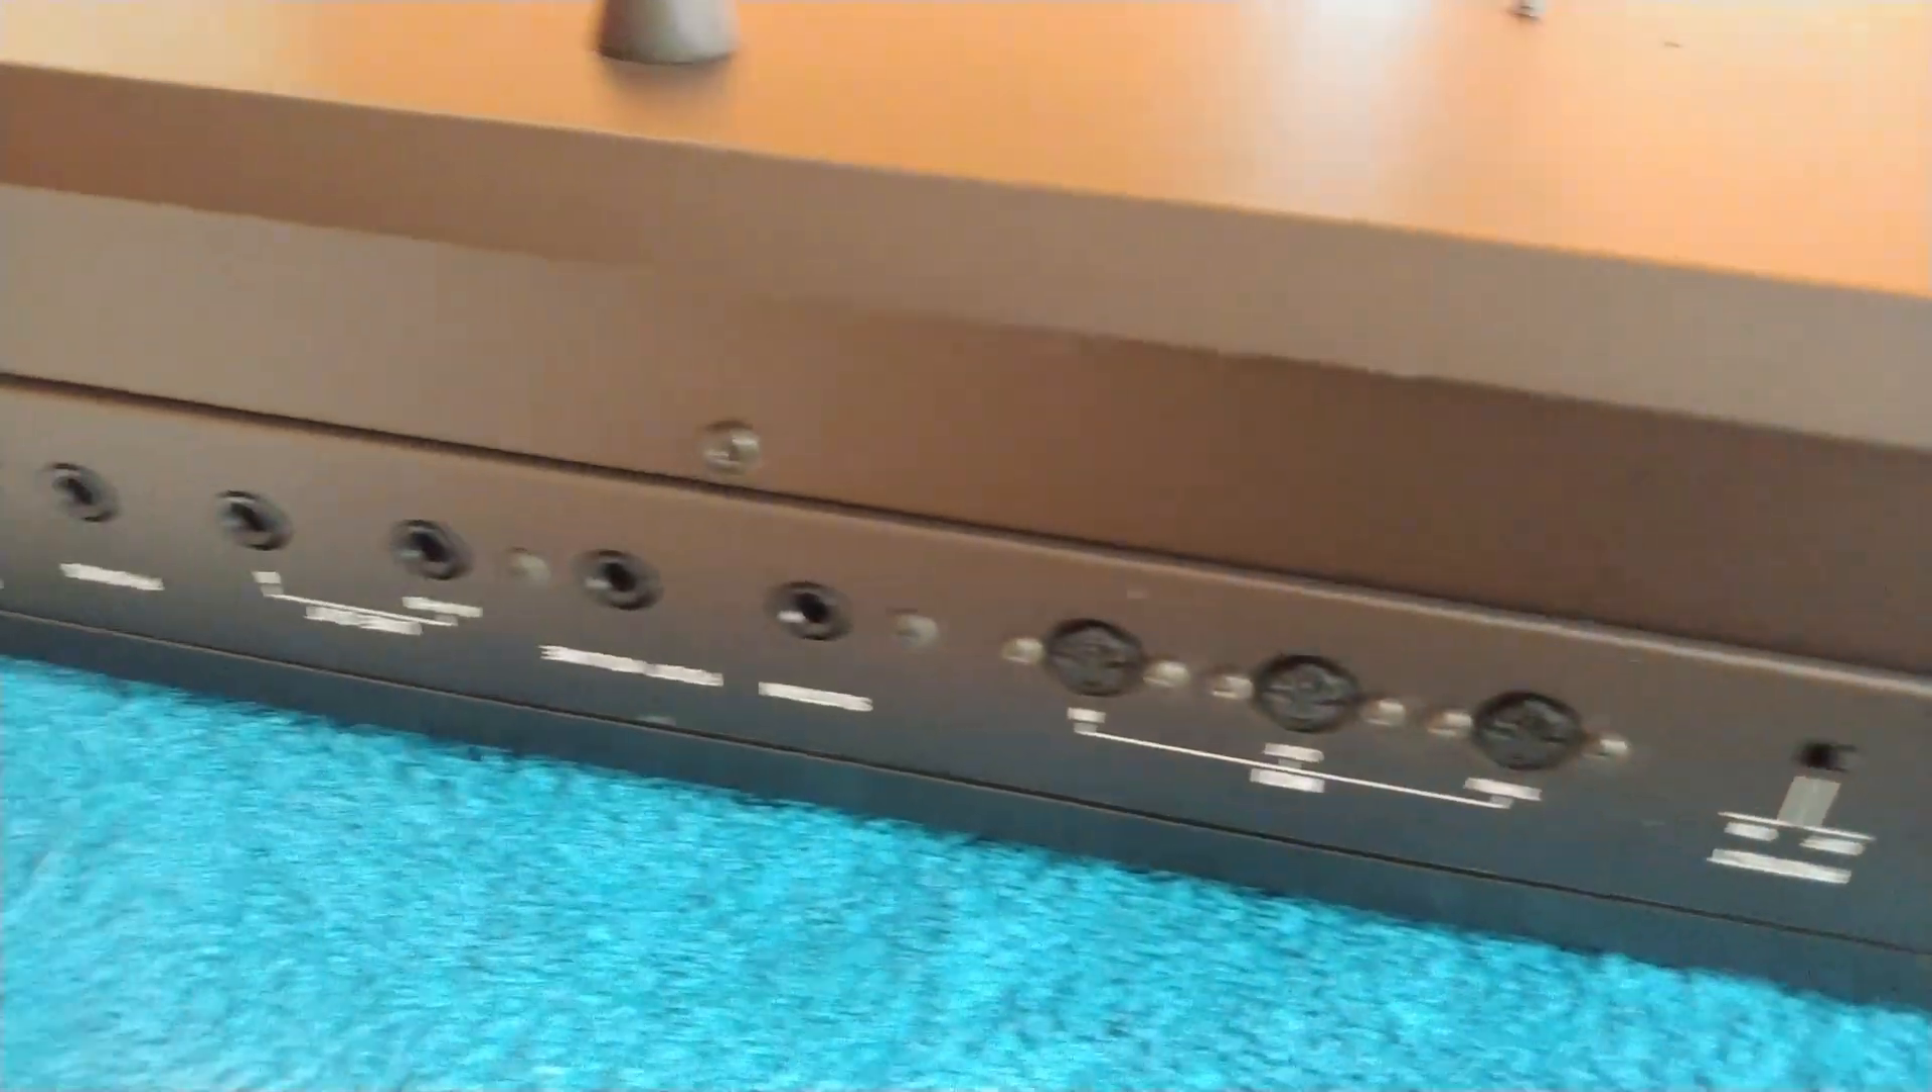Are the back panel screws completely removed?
No.